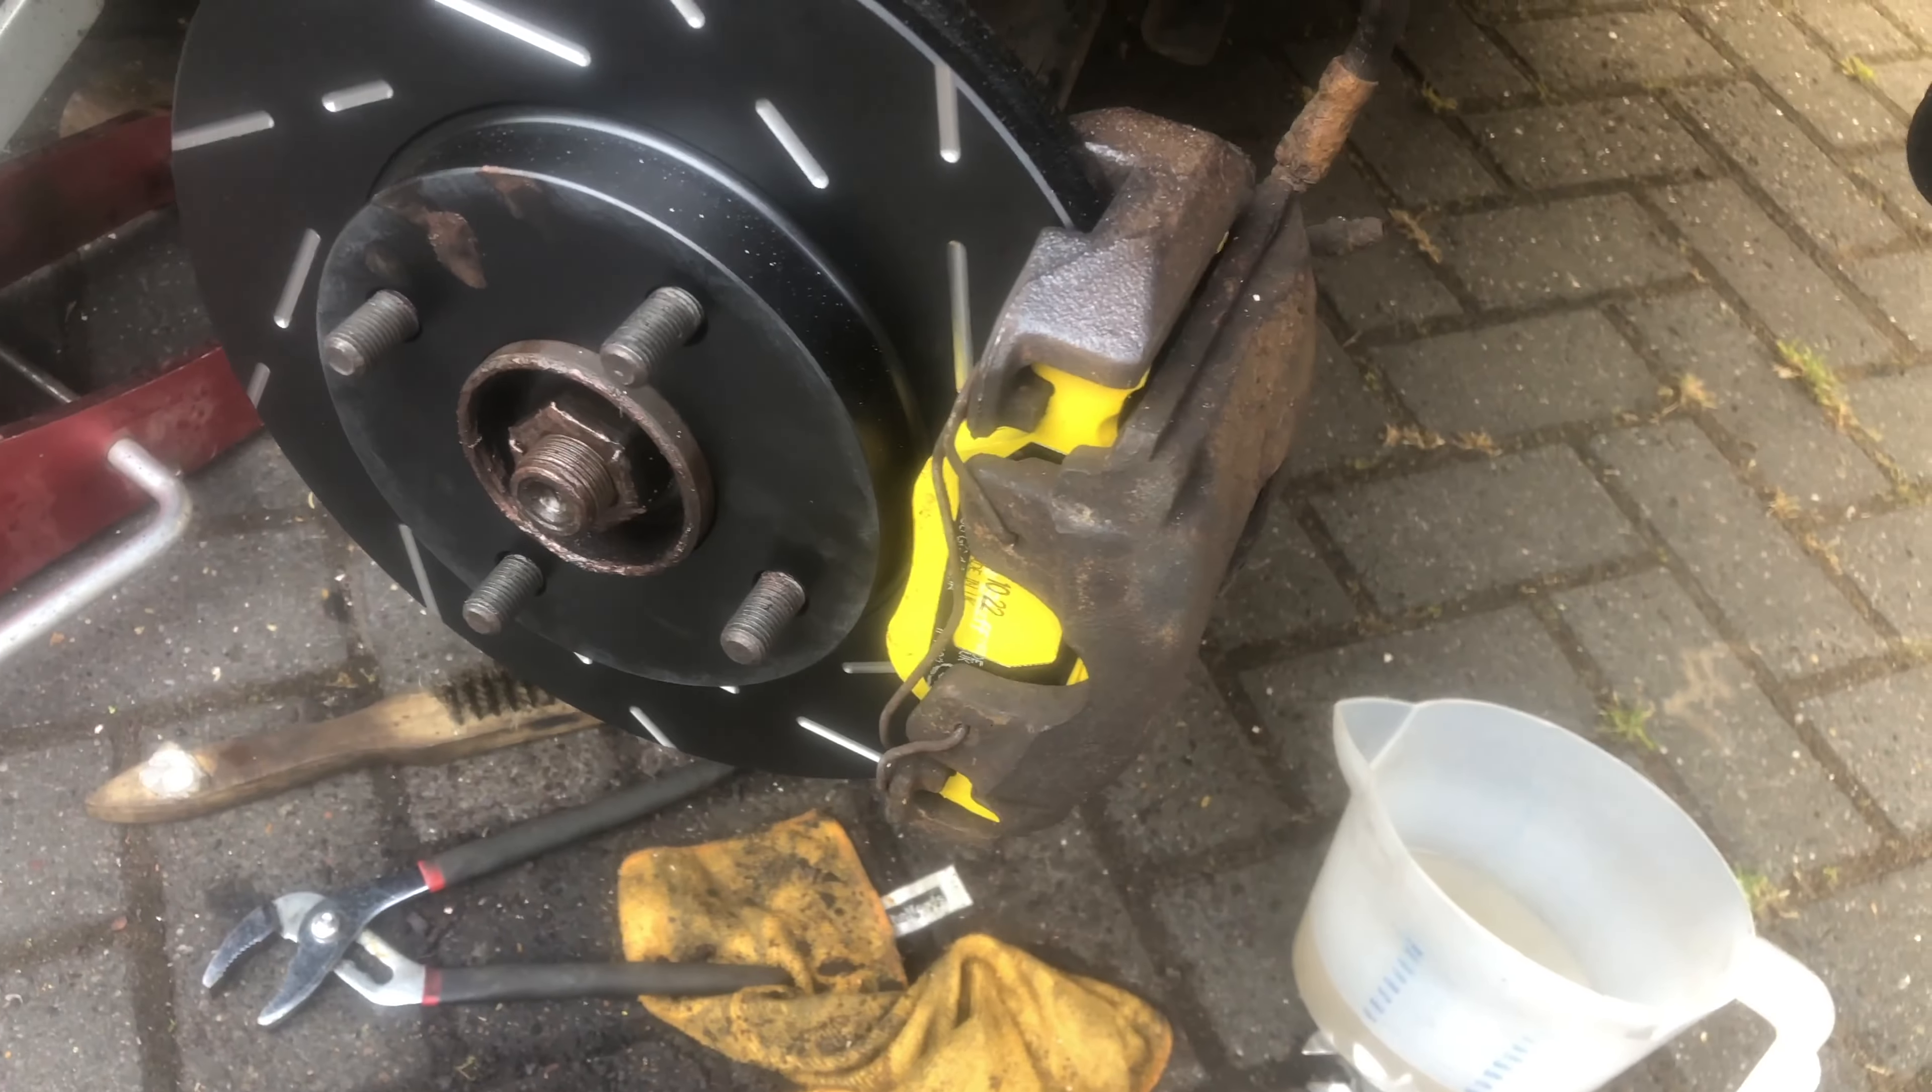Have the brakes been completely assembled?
Yes.